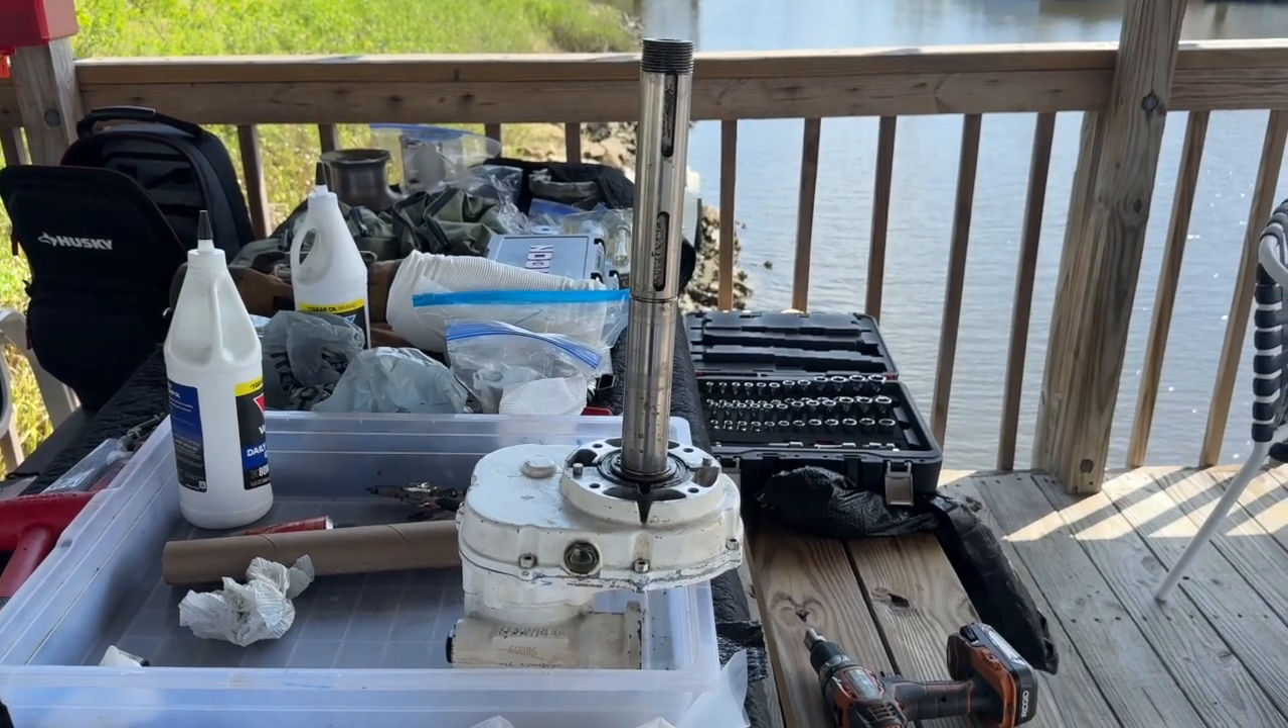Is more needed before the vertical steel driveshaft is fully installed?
No.